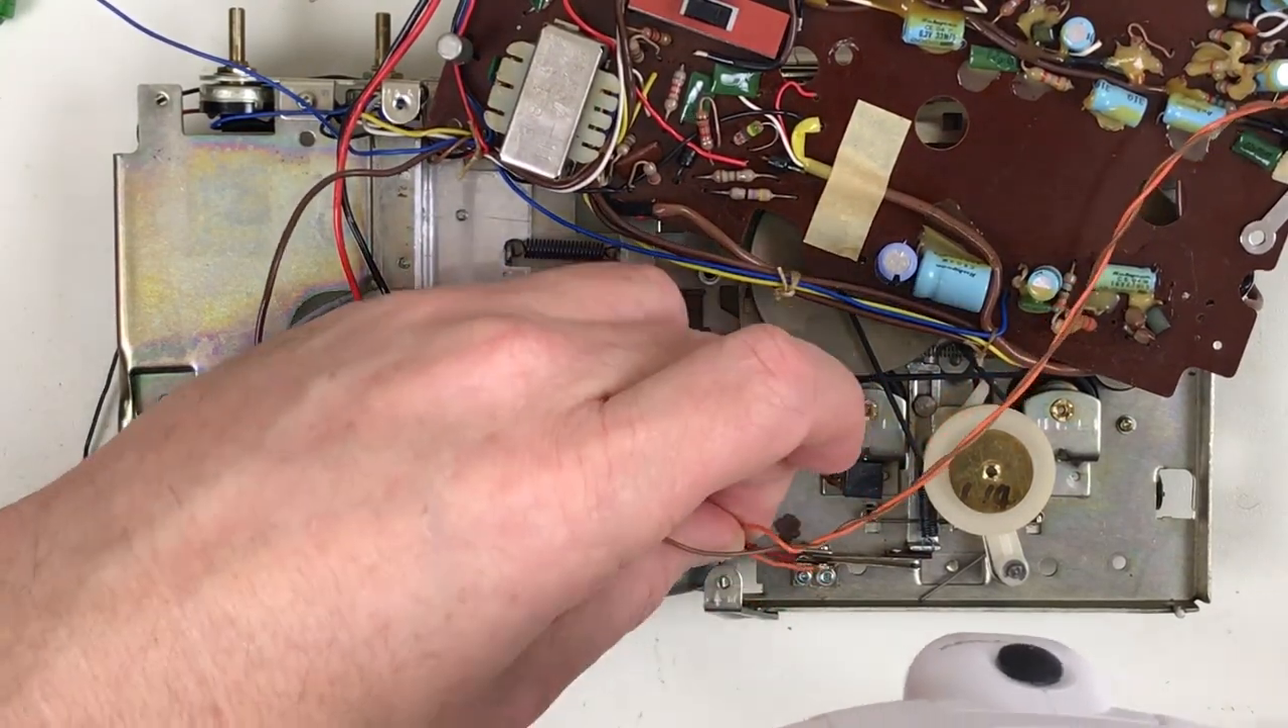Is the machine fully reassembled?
No.